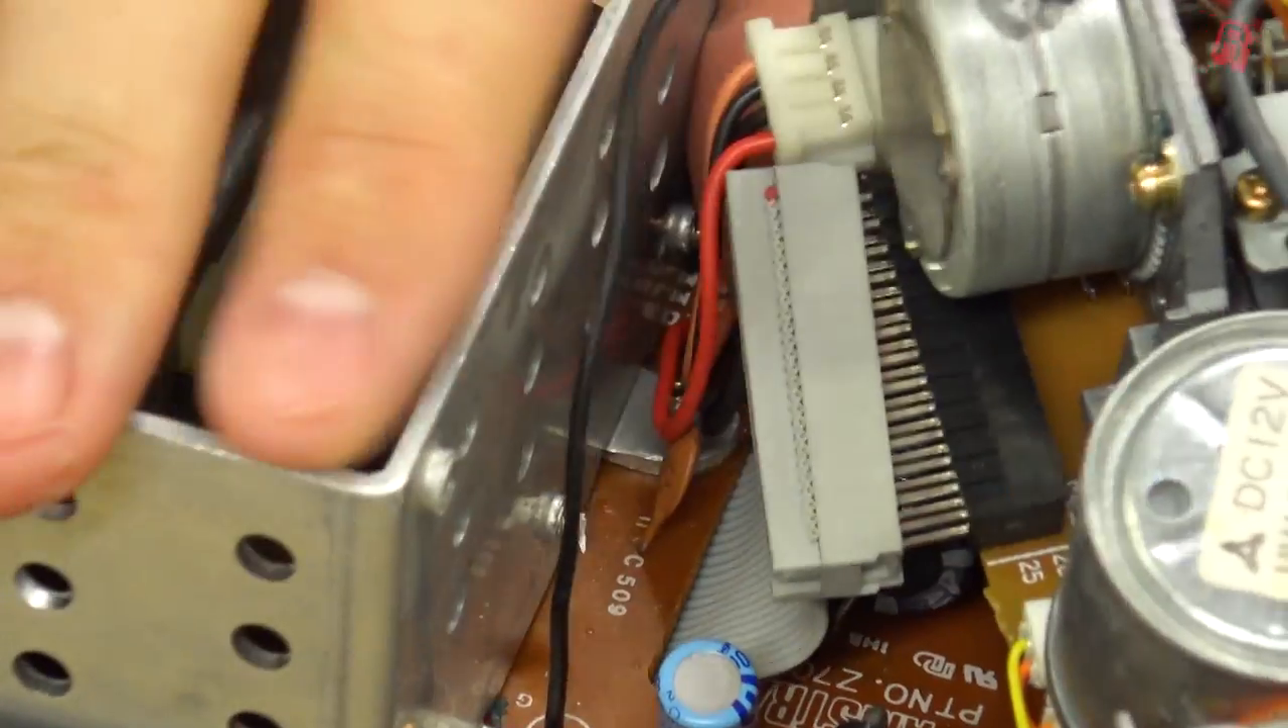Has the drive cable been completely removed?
No.